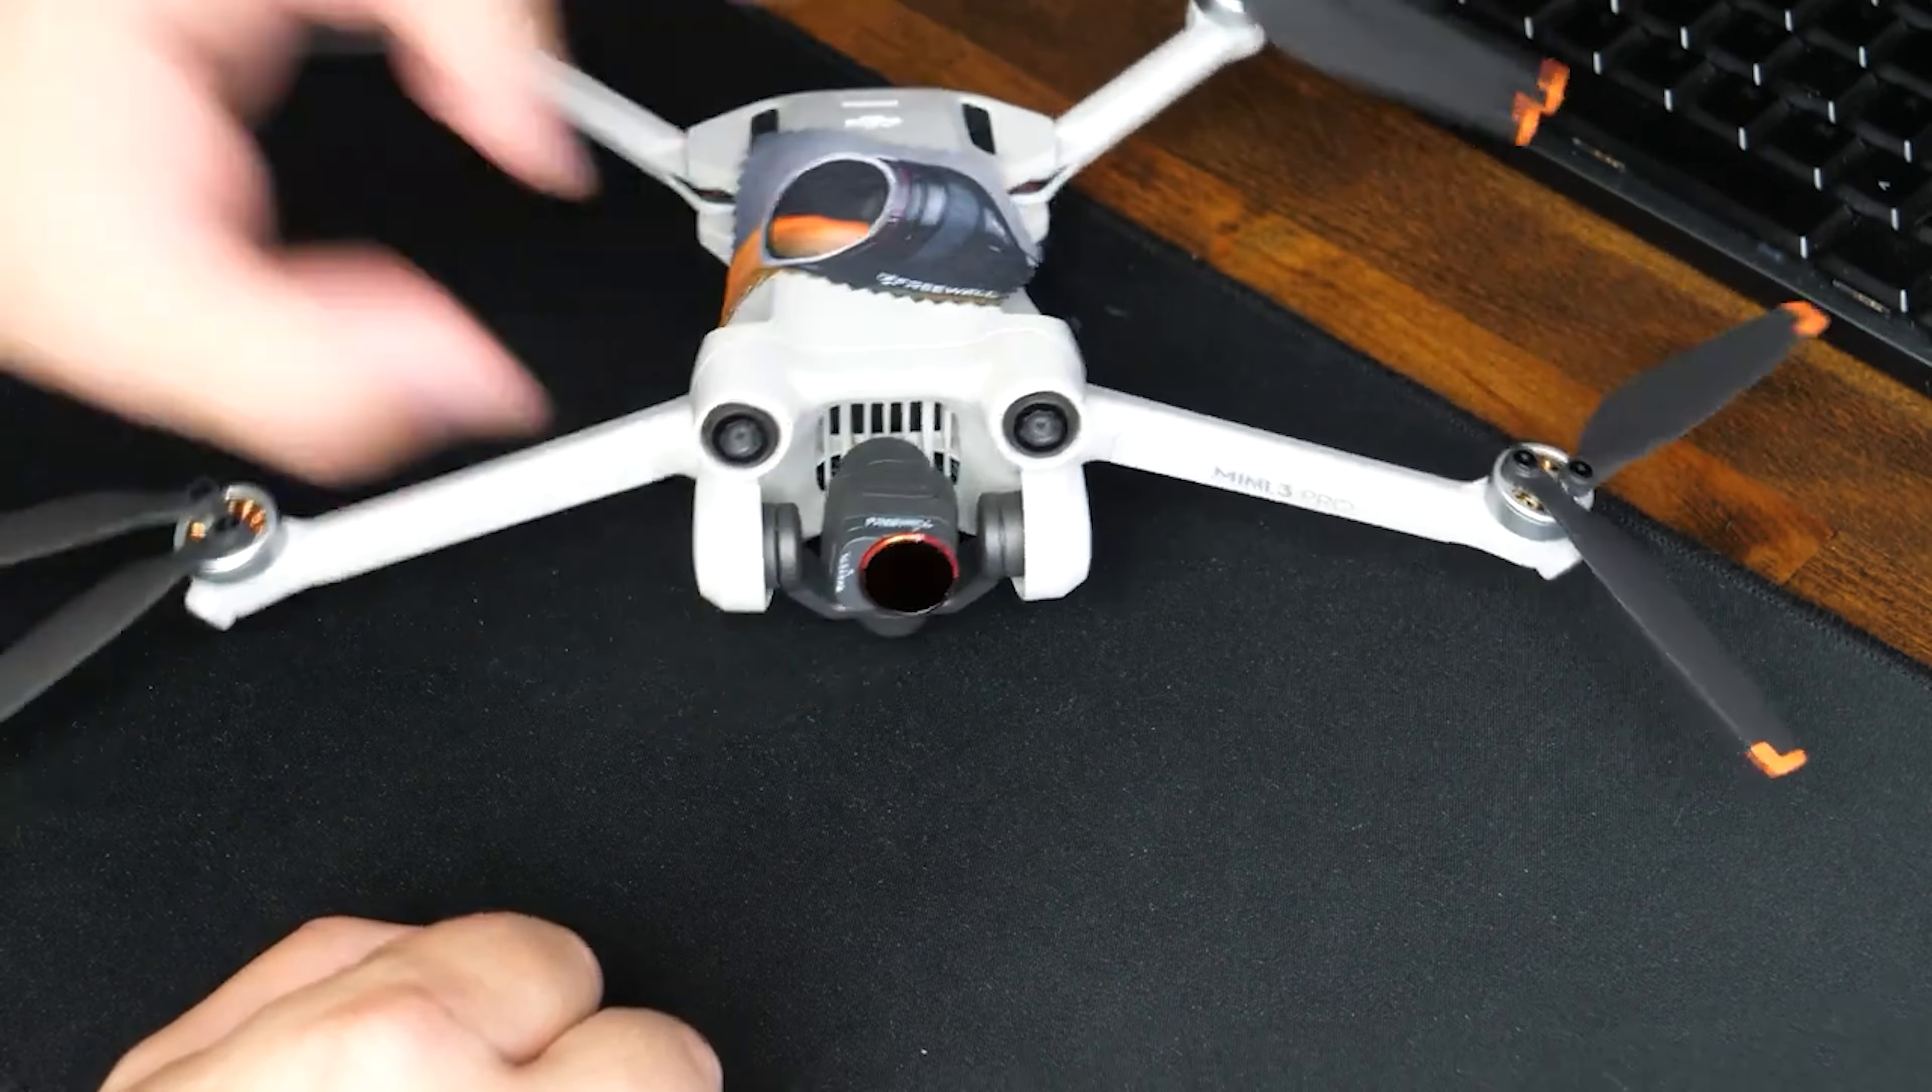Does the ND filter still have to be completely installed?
No.